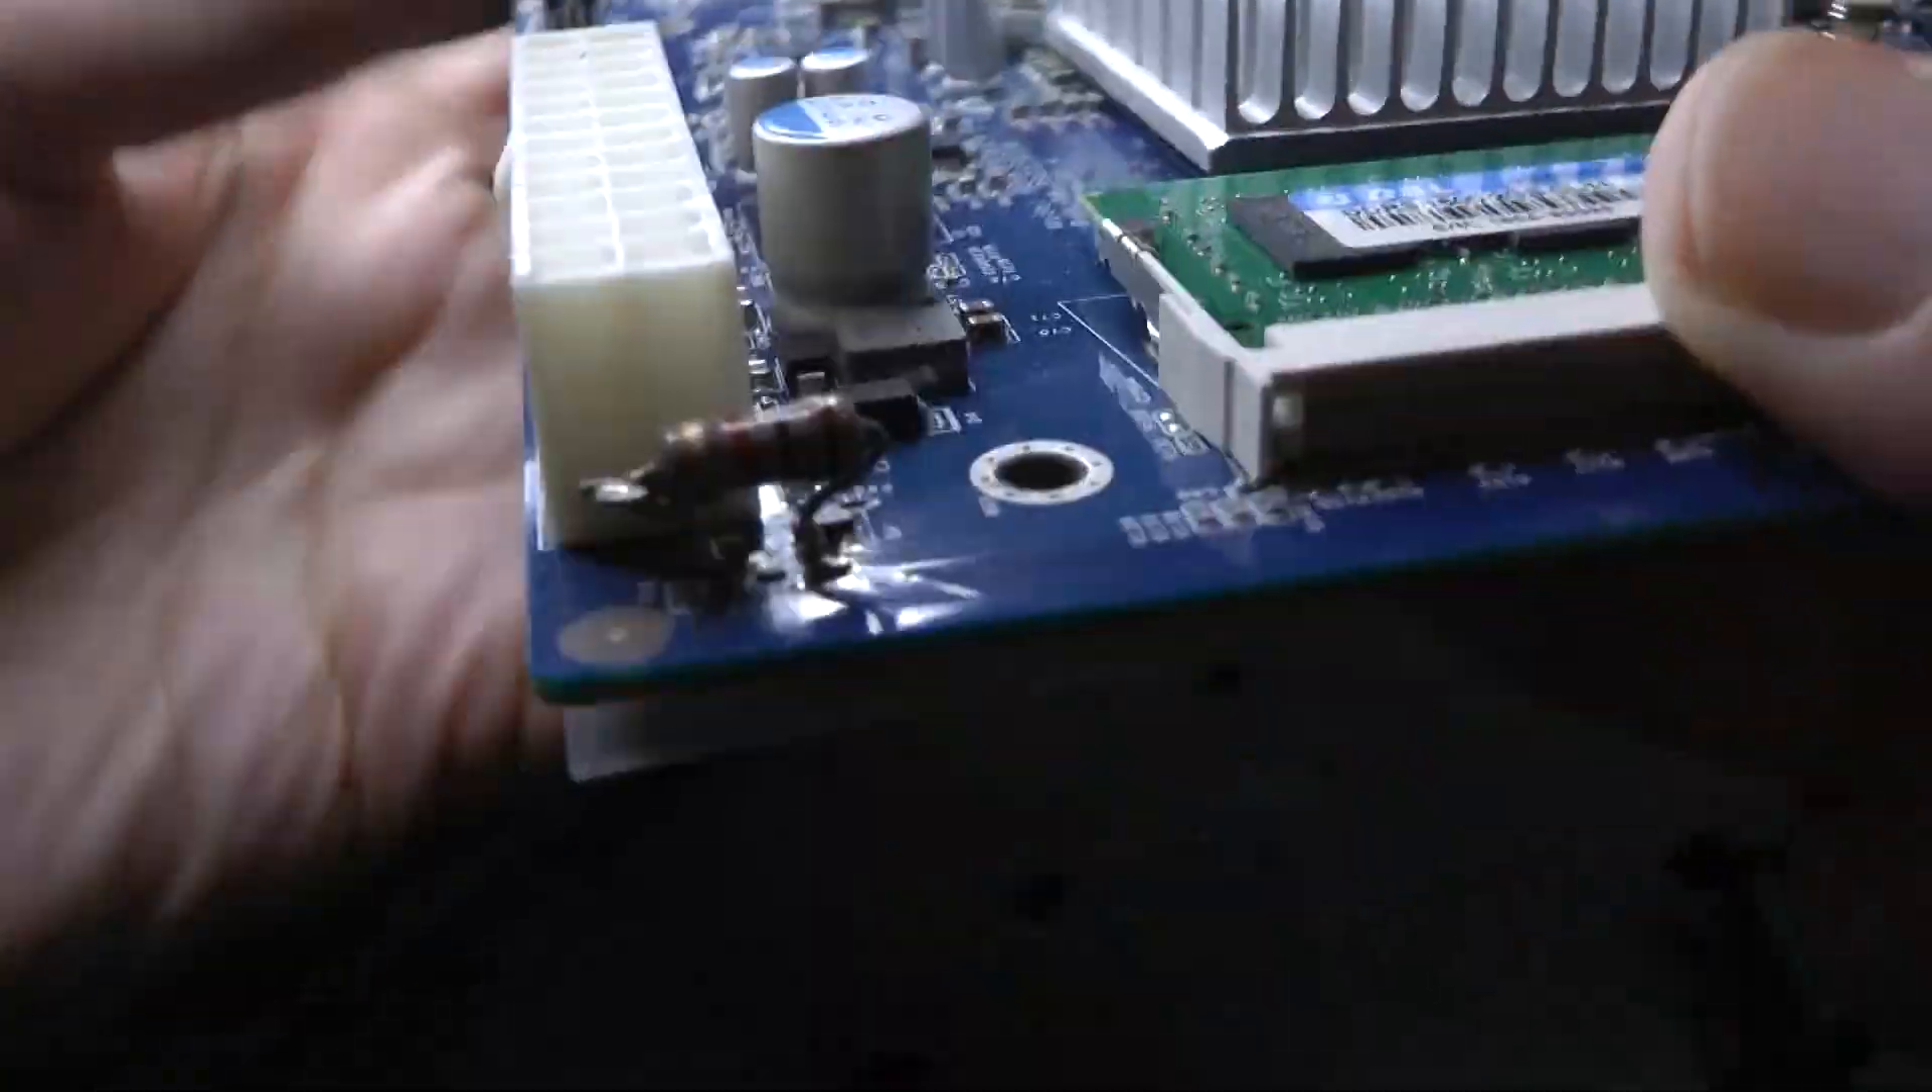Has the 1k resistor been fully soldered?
Yes.